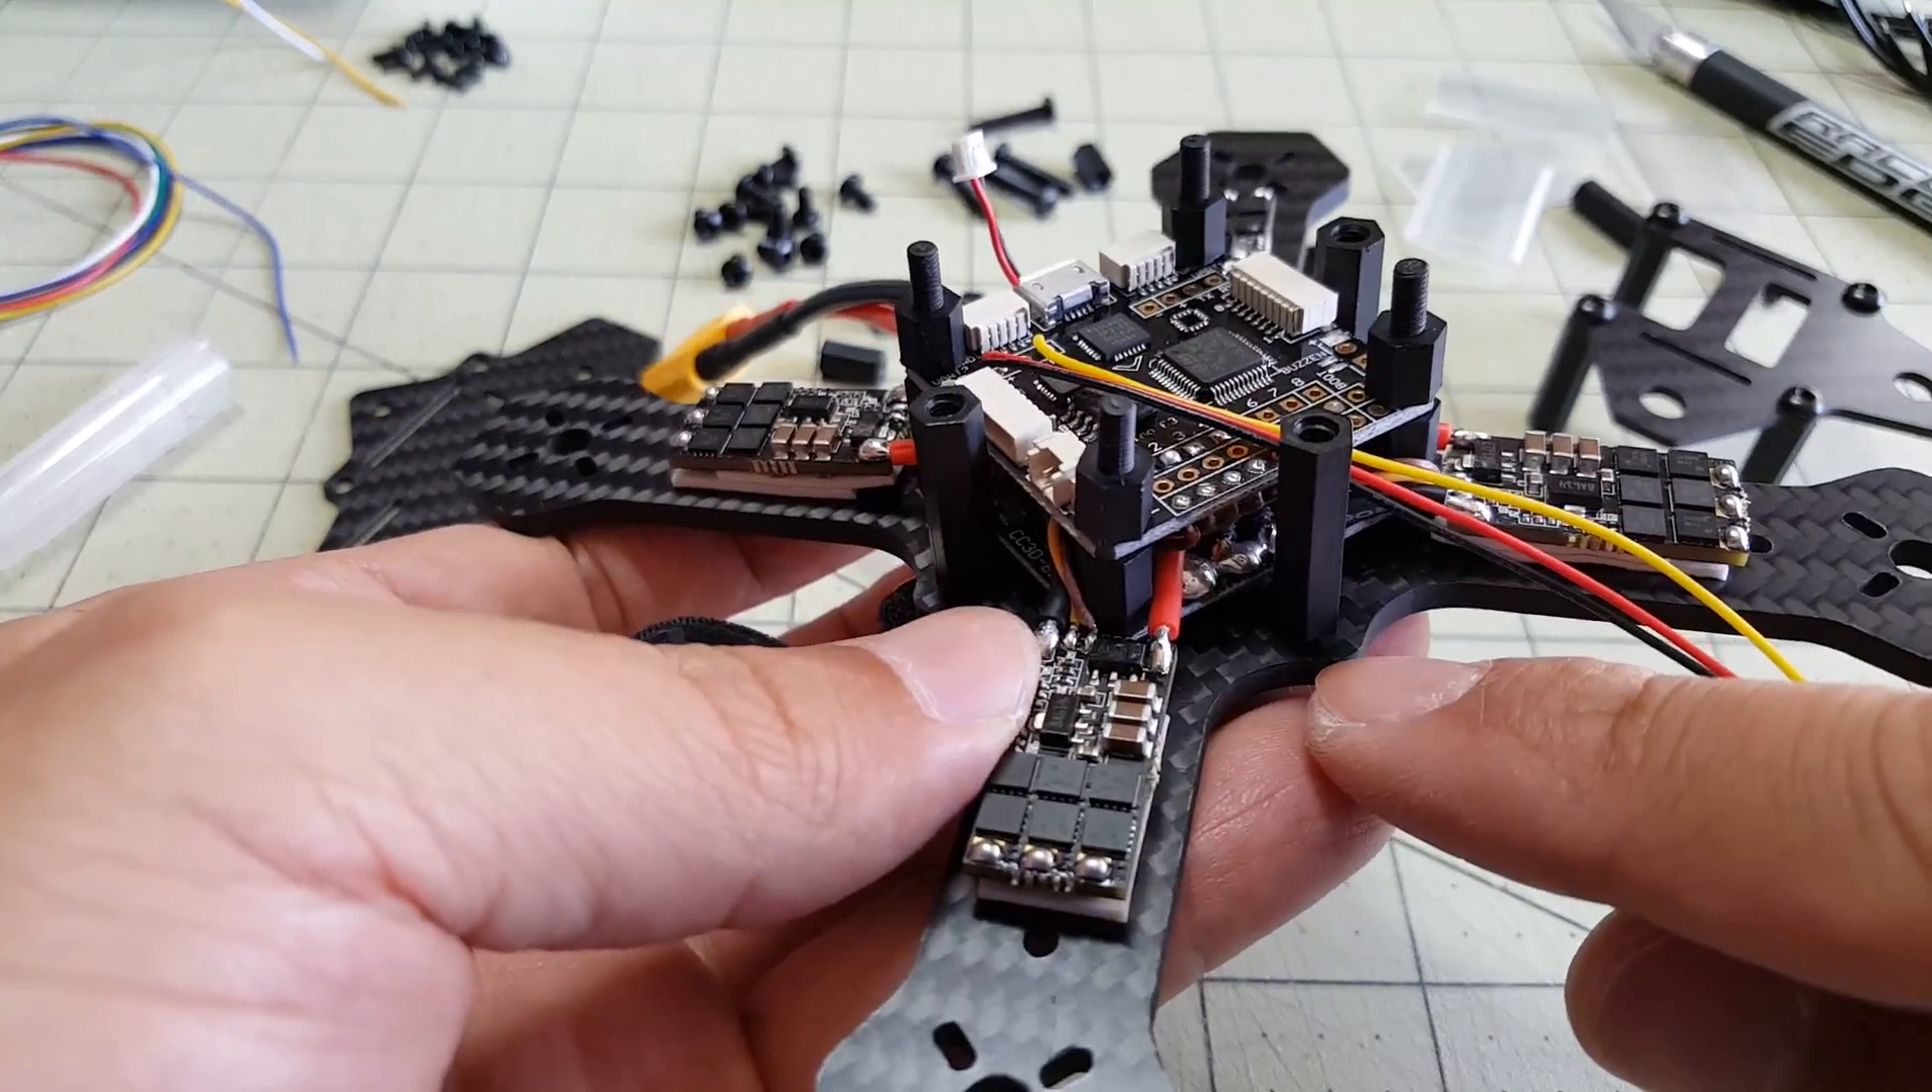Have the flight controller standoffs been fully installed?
Yes.